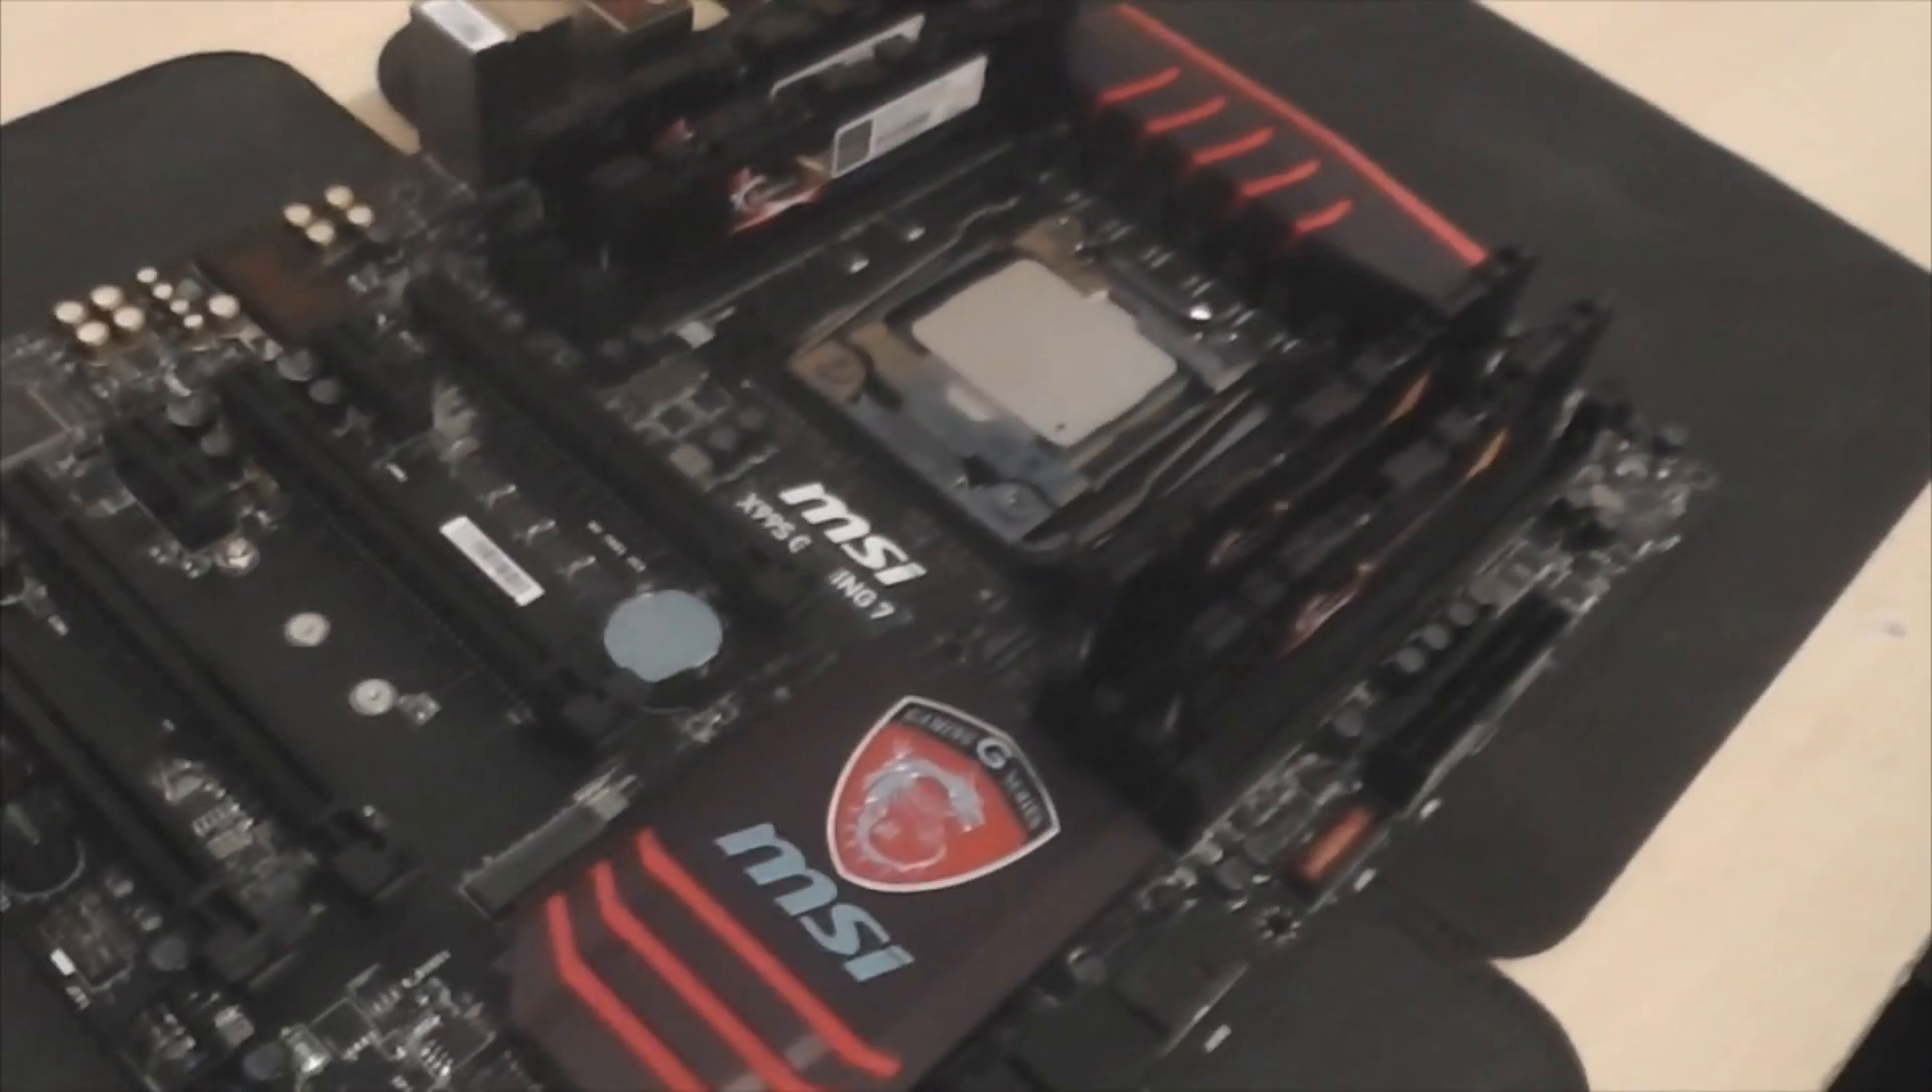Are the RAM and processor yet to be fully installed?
No.